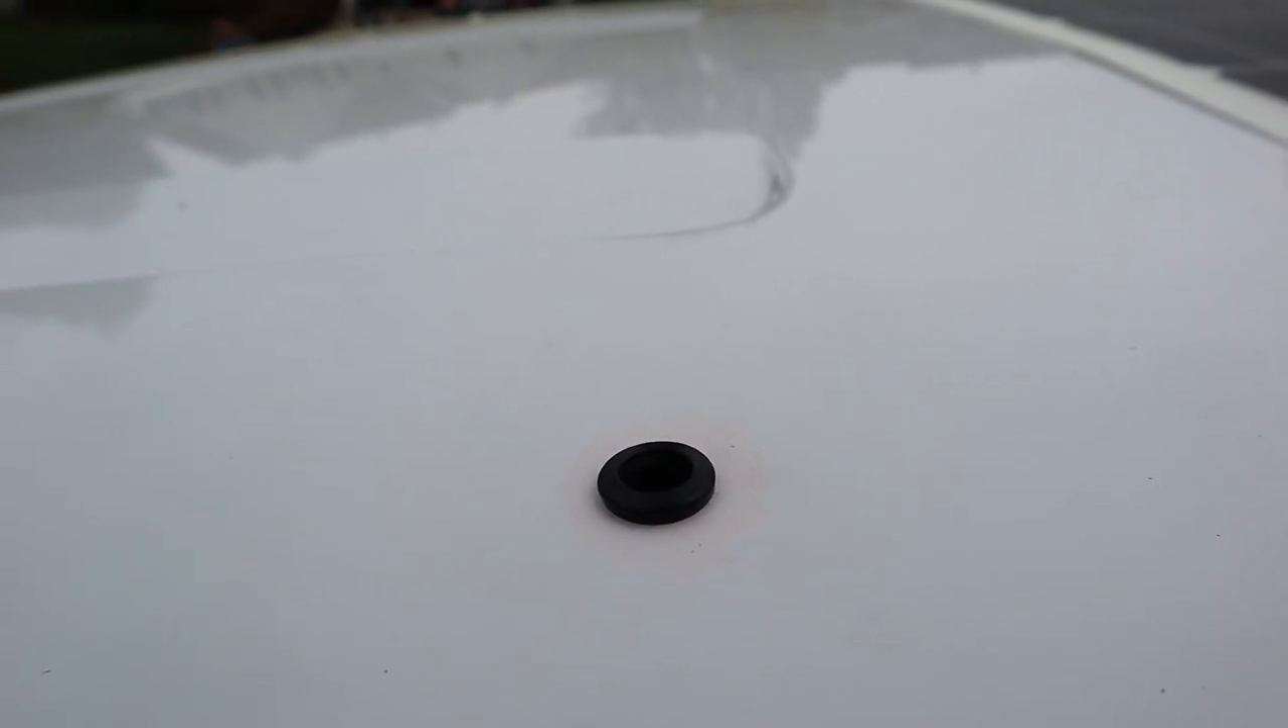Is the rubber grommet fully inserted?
Yes.